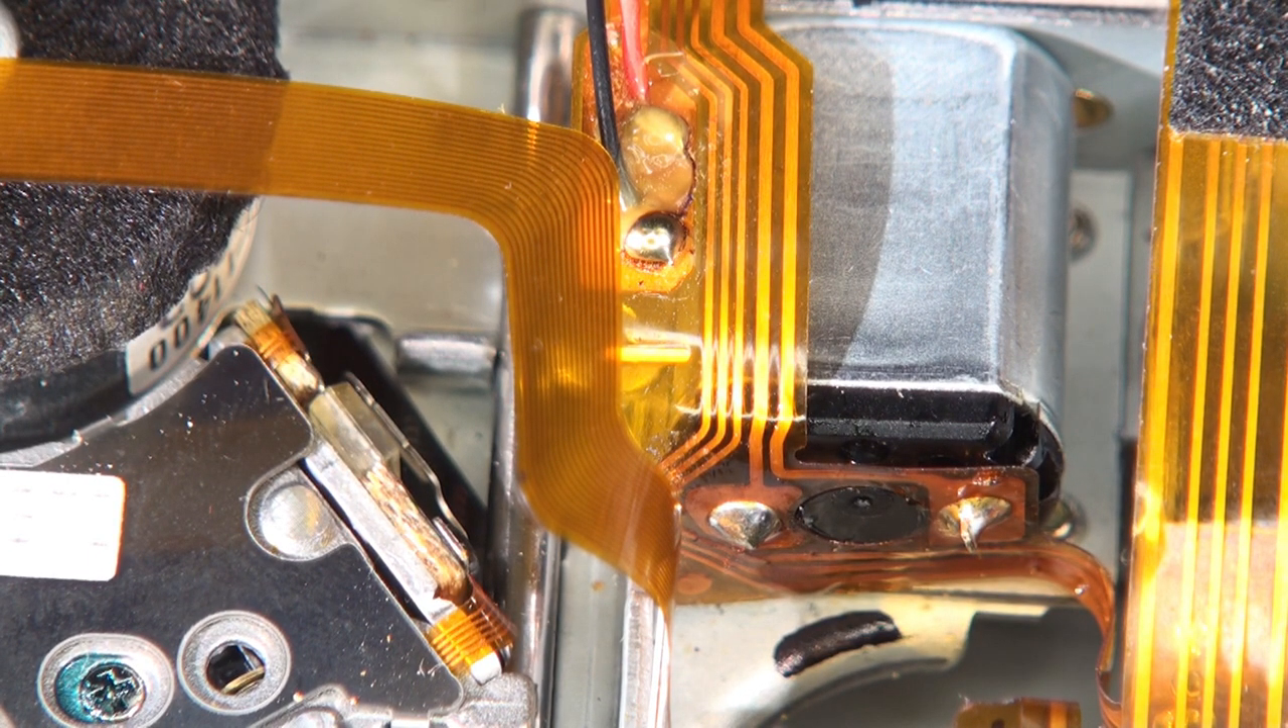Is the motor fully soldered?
Yes.